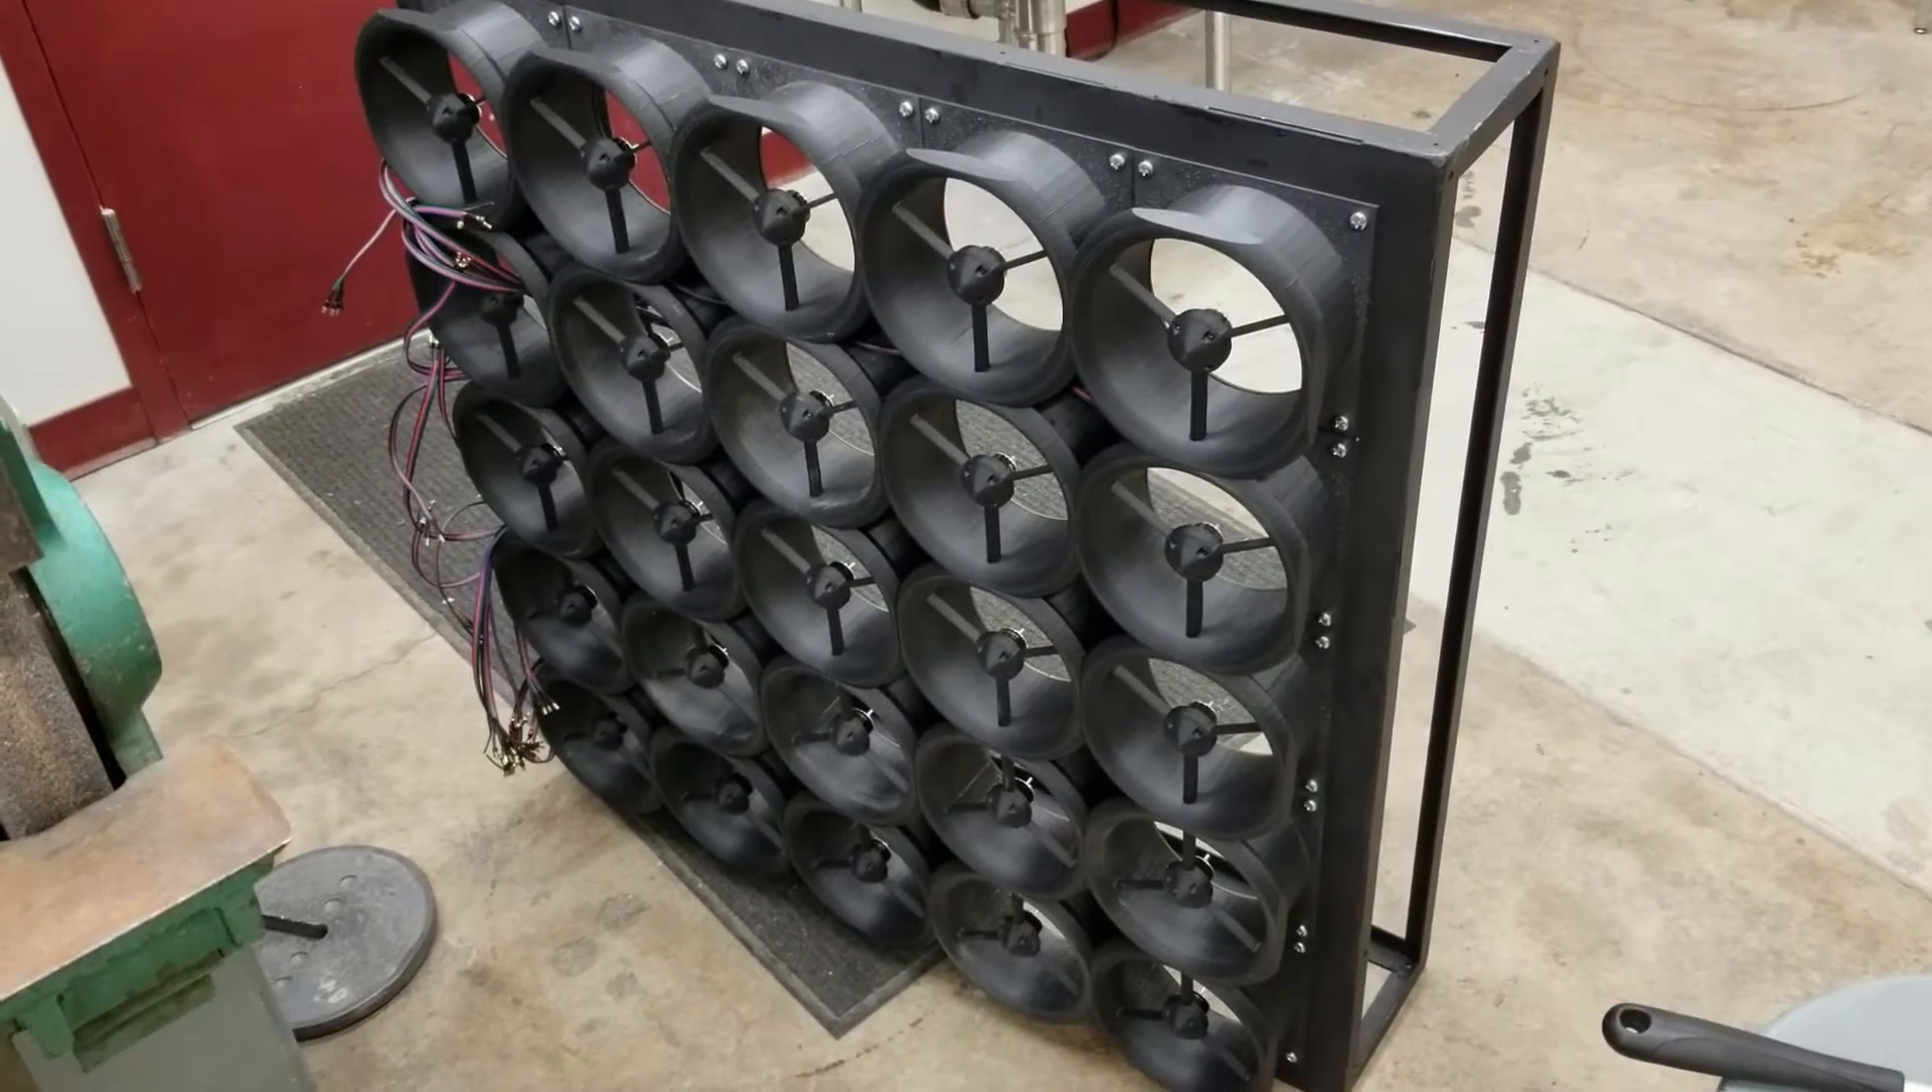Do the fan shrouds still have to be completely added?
No.